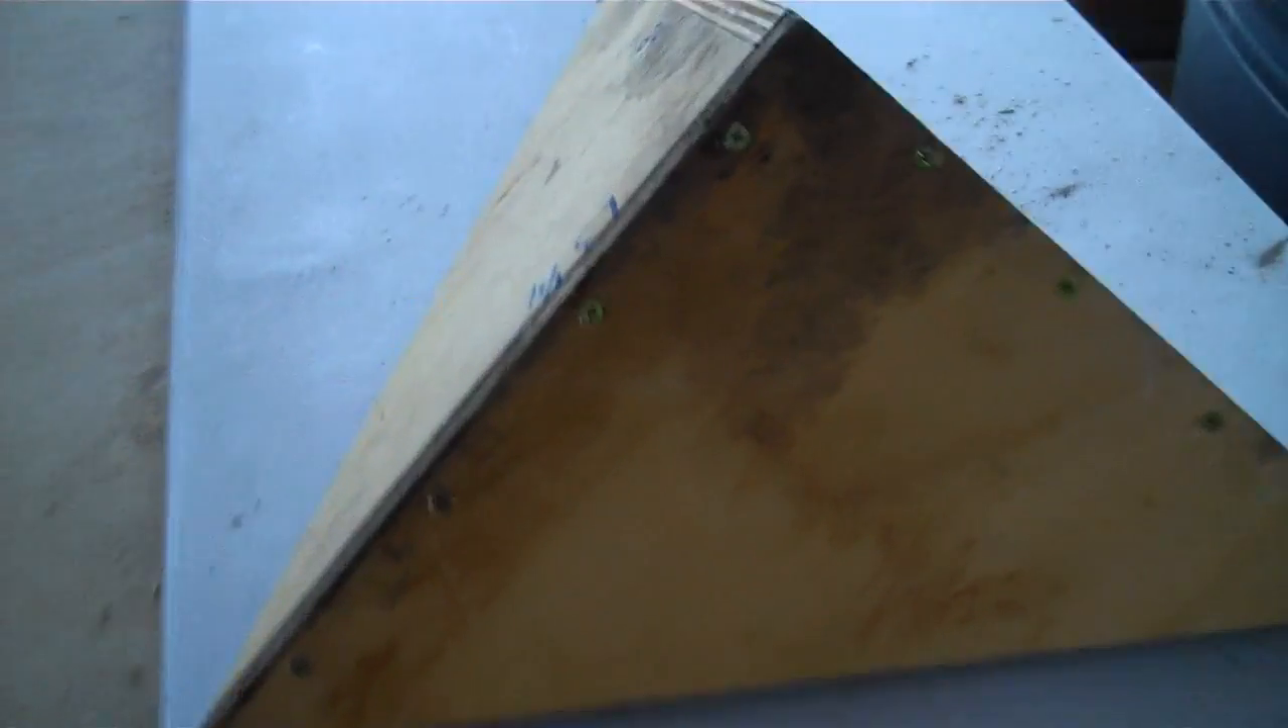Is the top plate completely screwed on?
Yes.